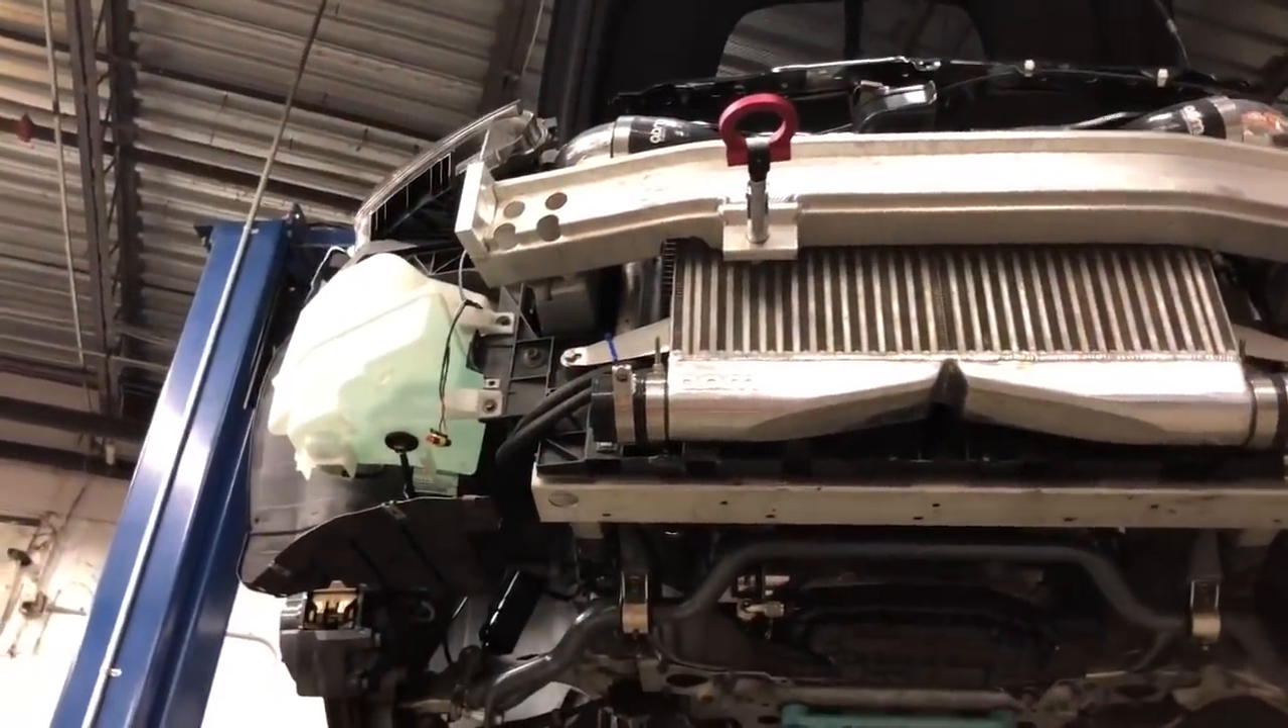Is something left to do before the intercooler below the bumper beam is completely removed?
Yes.